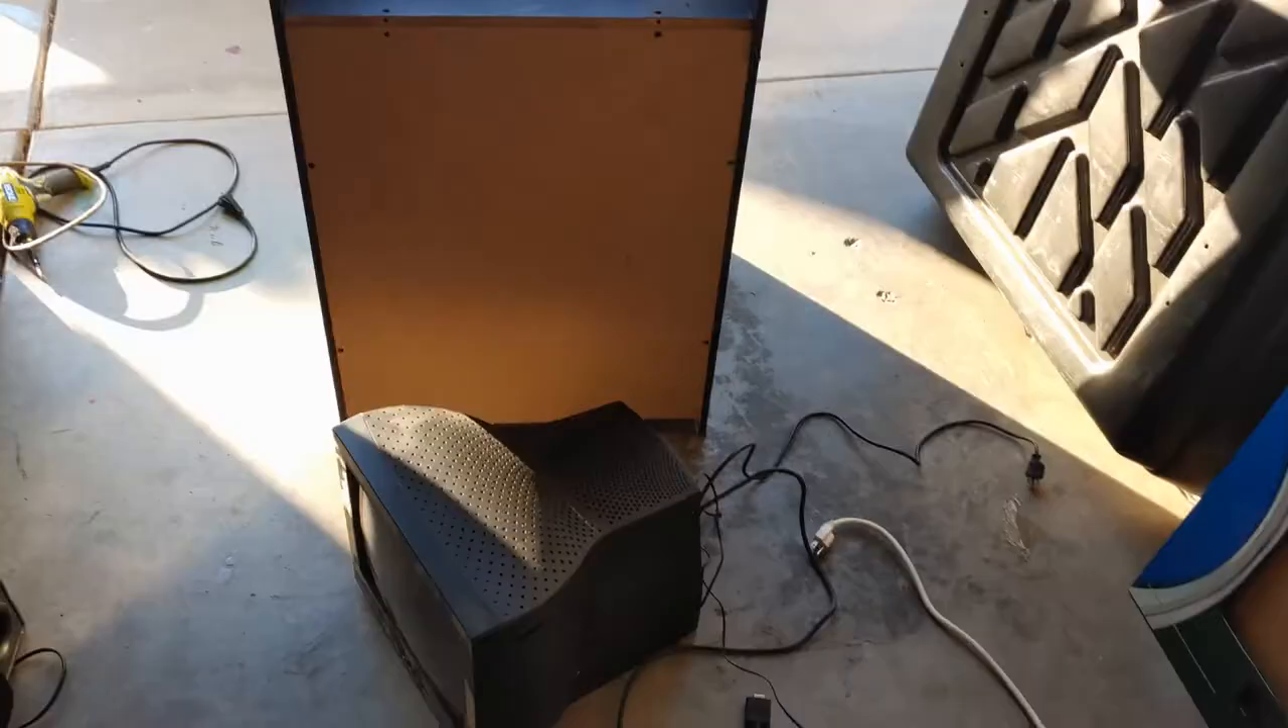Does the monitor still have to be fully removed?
No.